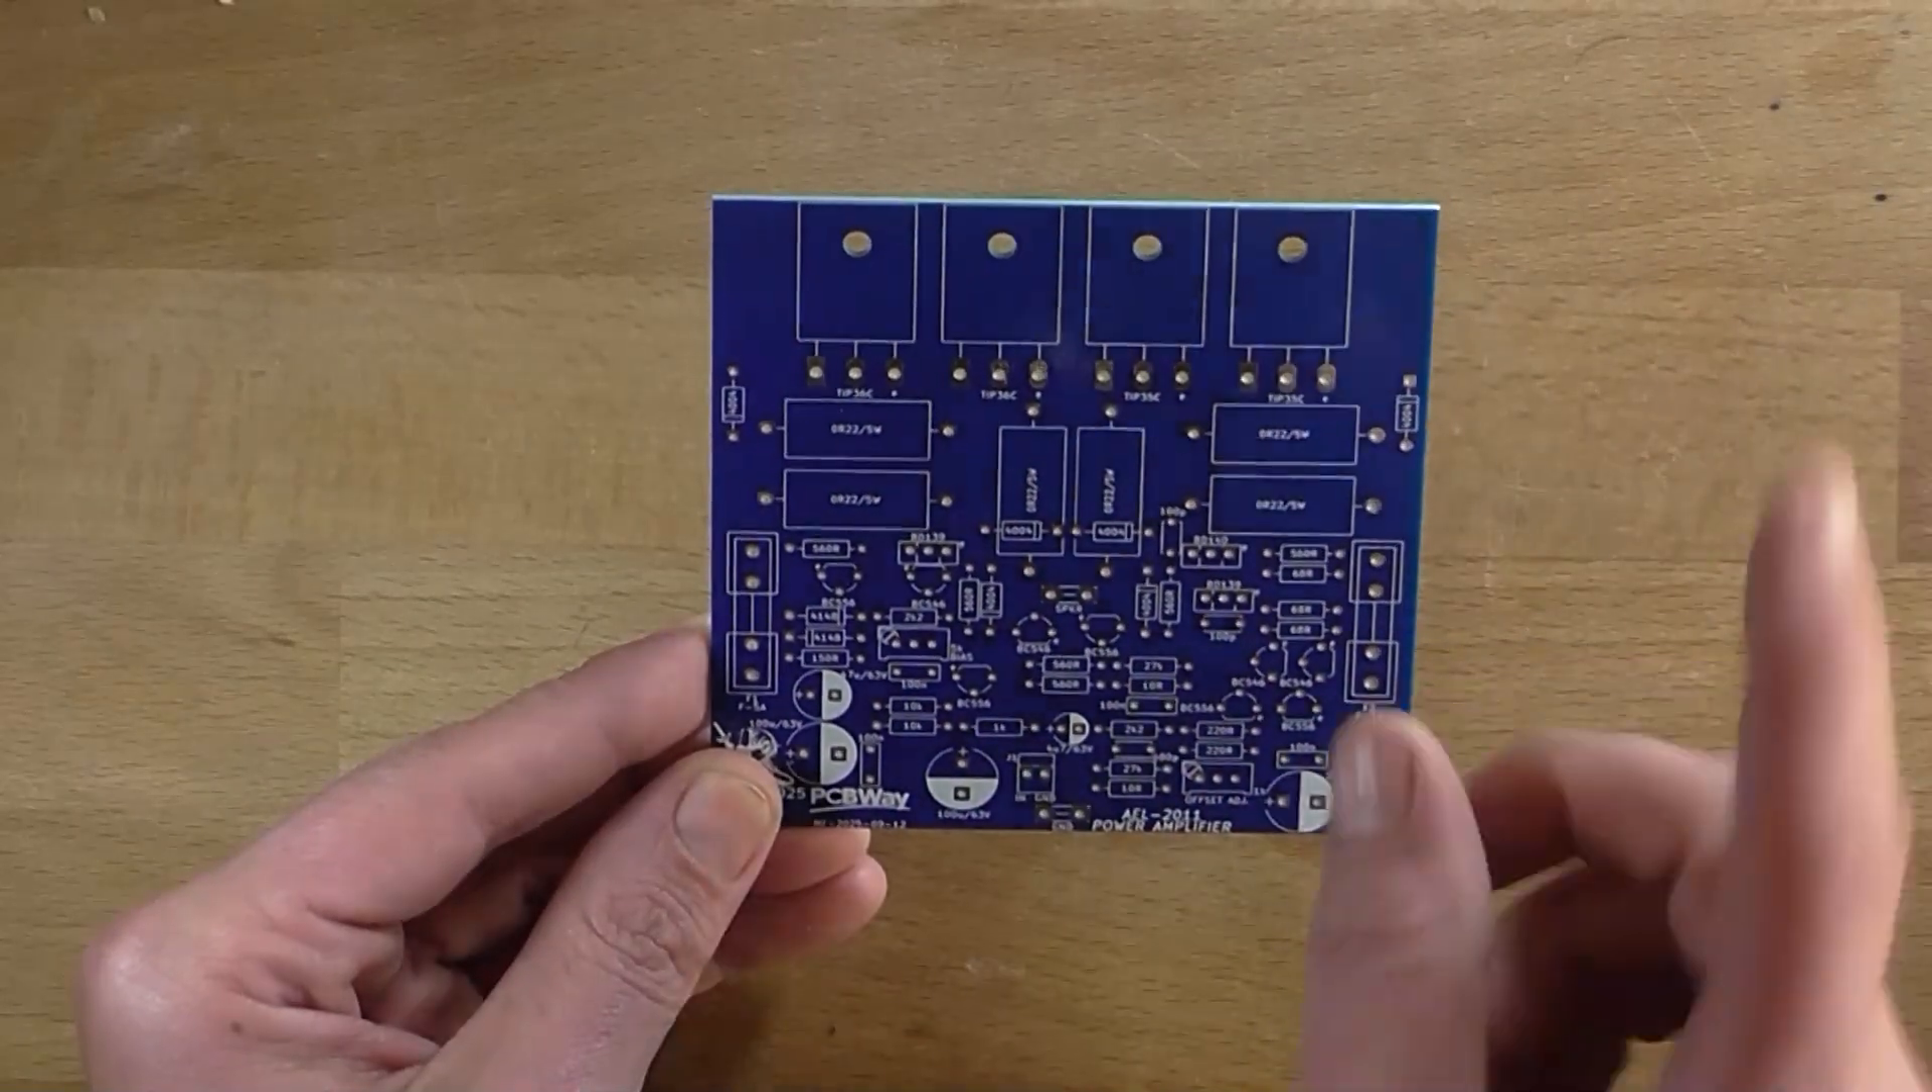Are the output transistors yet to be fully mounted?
Yes.